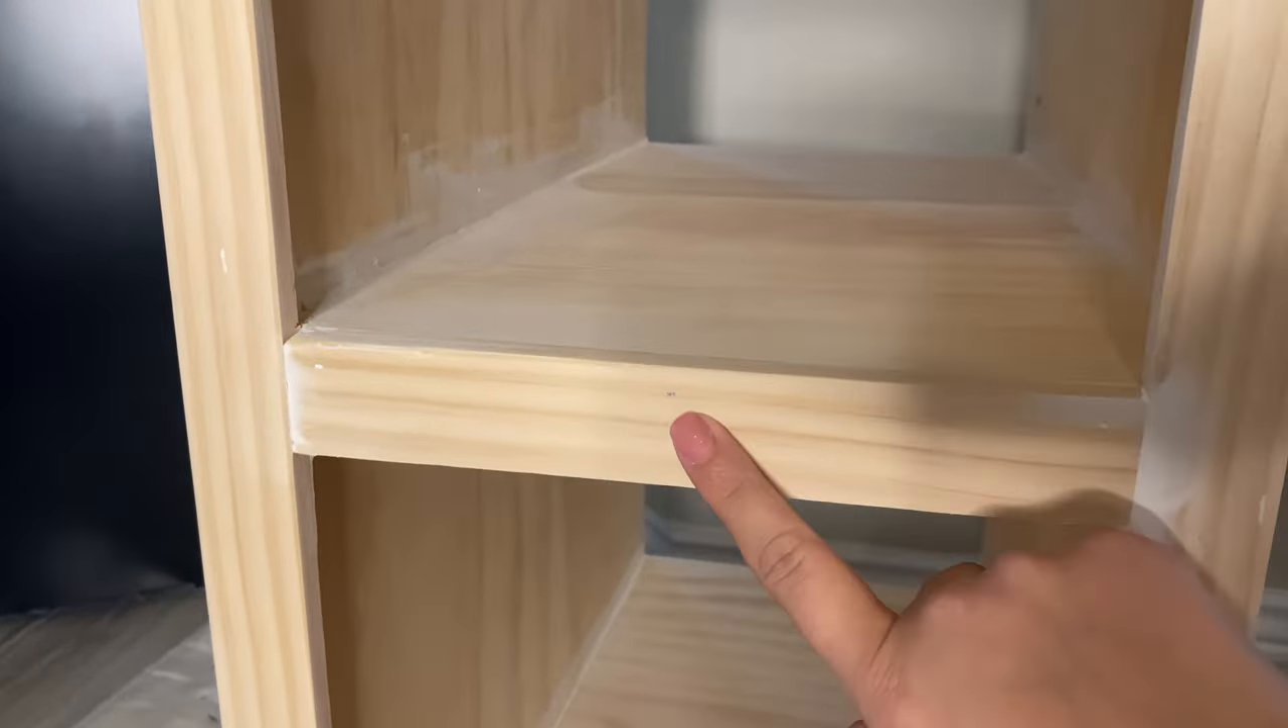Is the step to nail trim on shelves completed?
Yes.